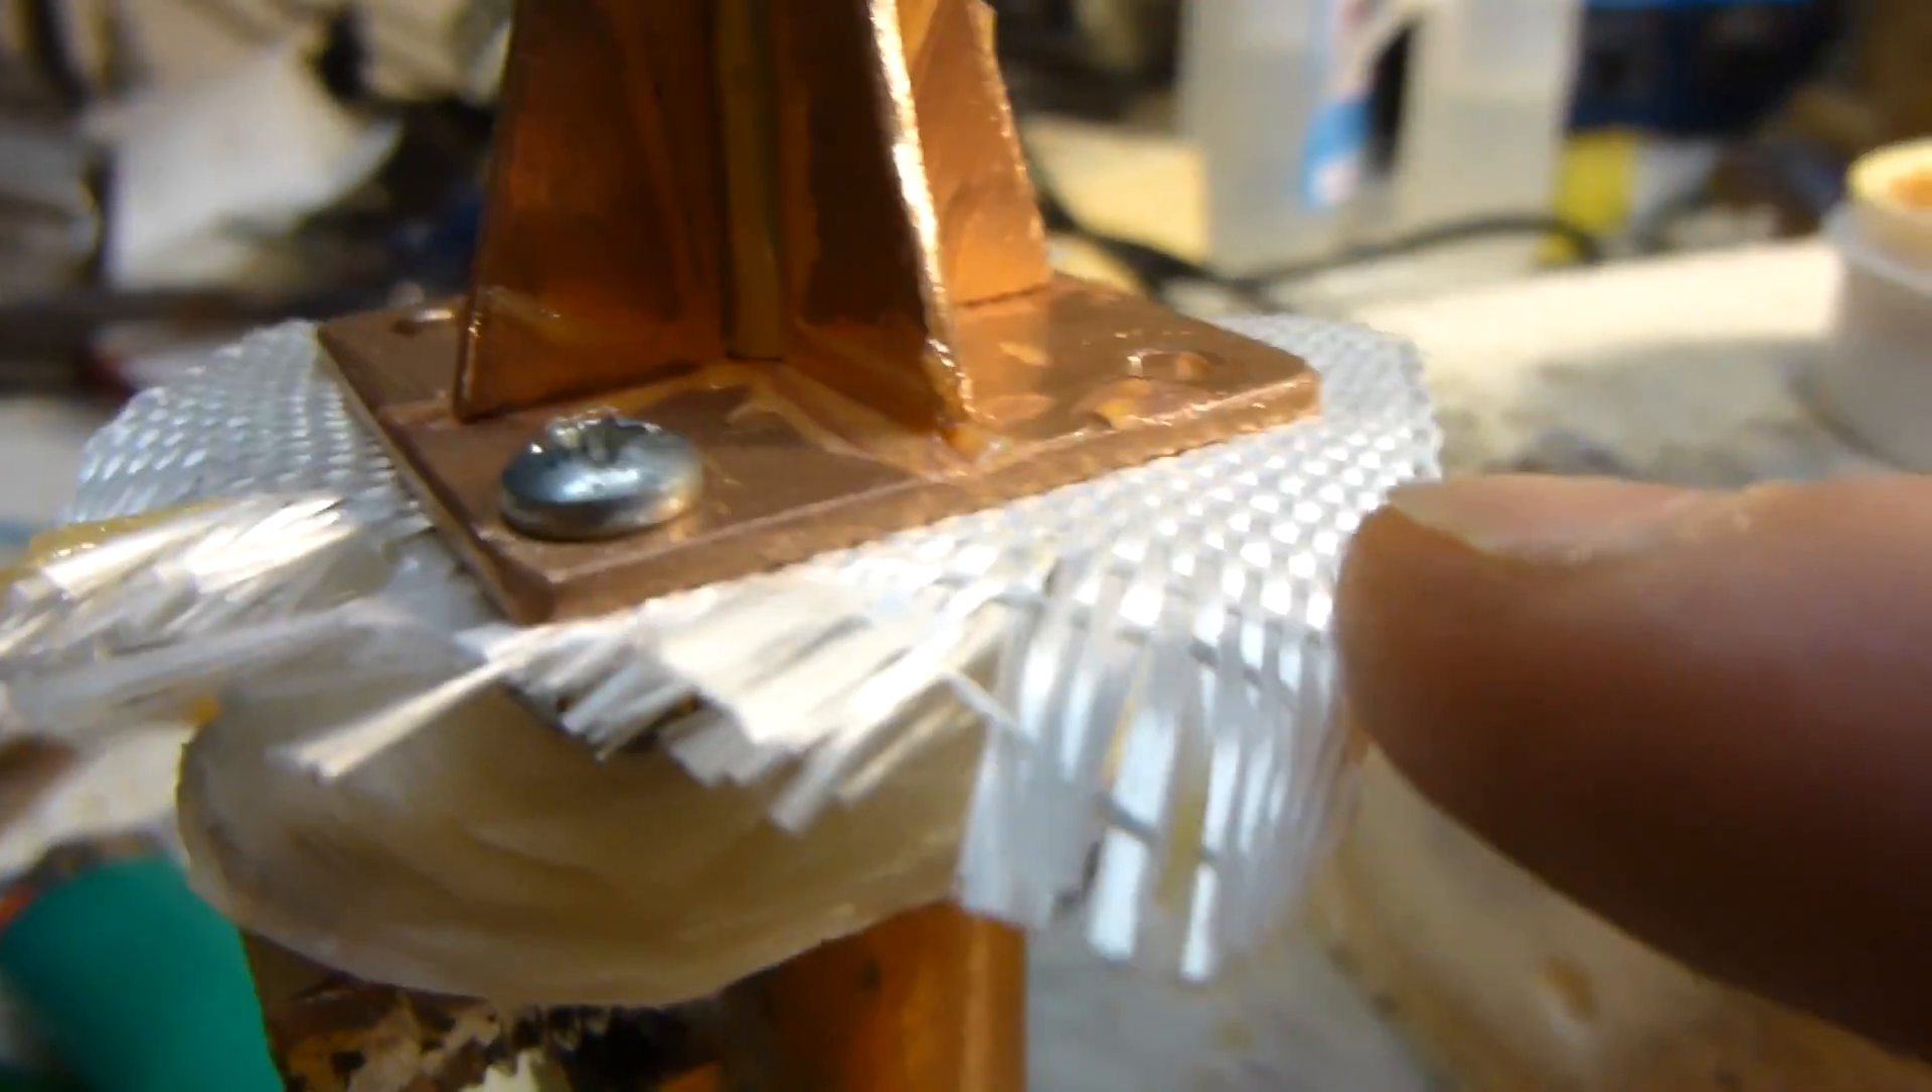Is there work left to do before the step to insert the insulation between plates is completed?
No.